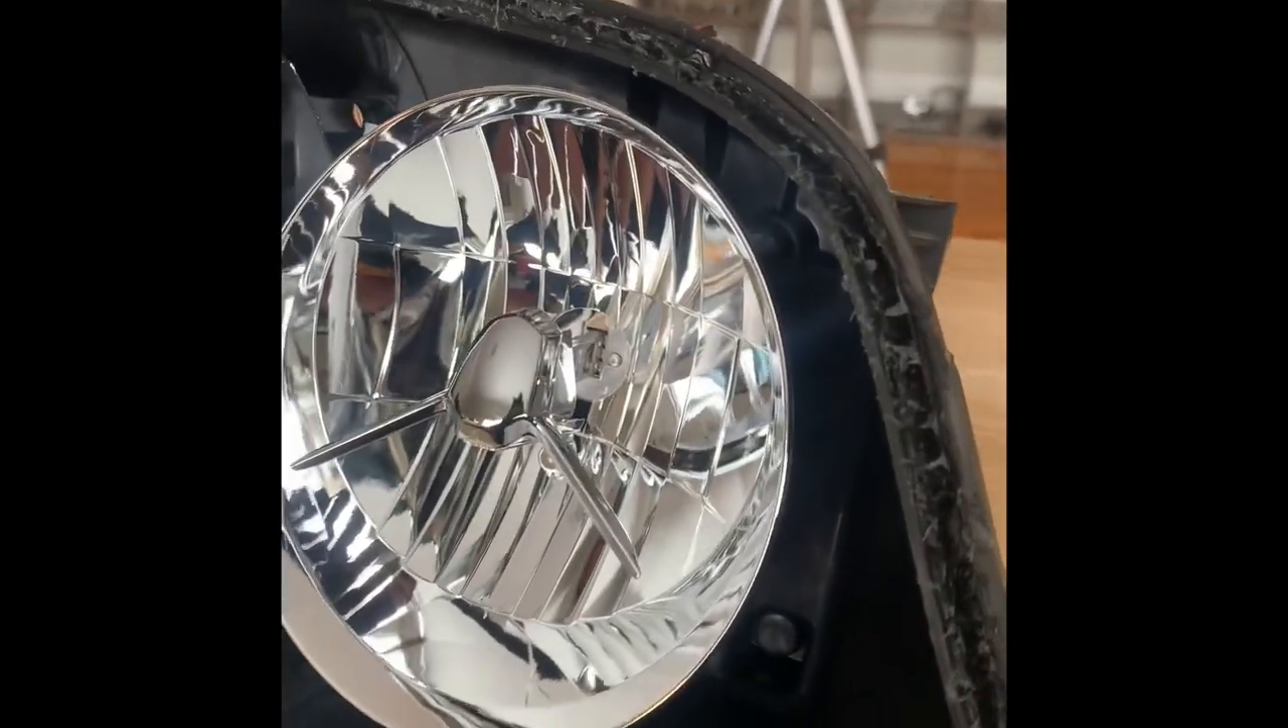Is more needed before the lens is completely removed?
No.